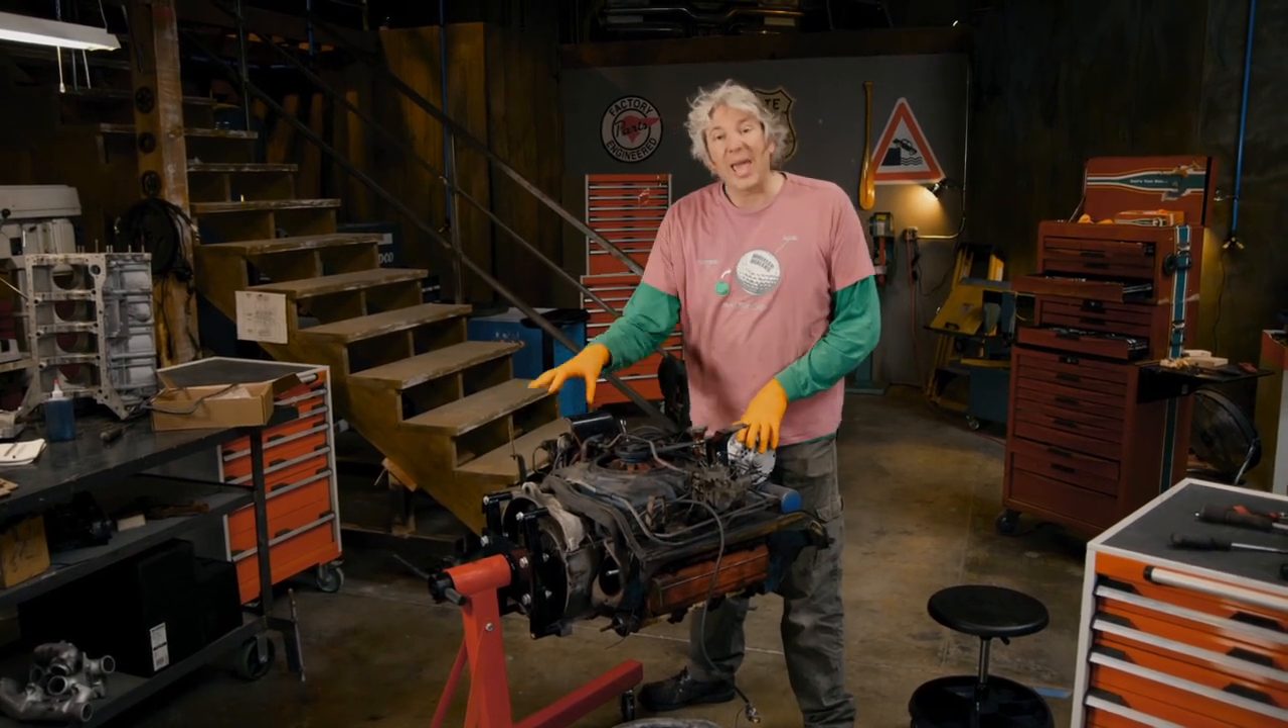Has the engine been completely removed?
Yes.